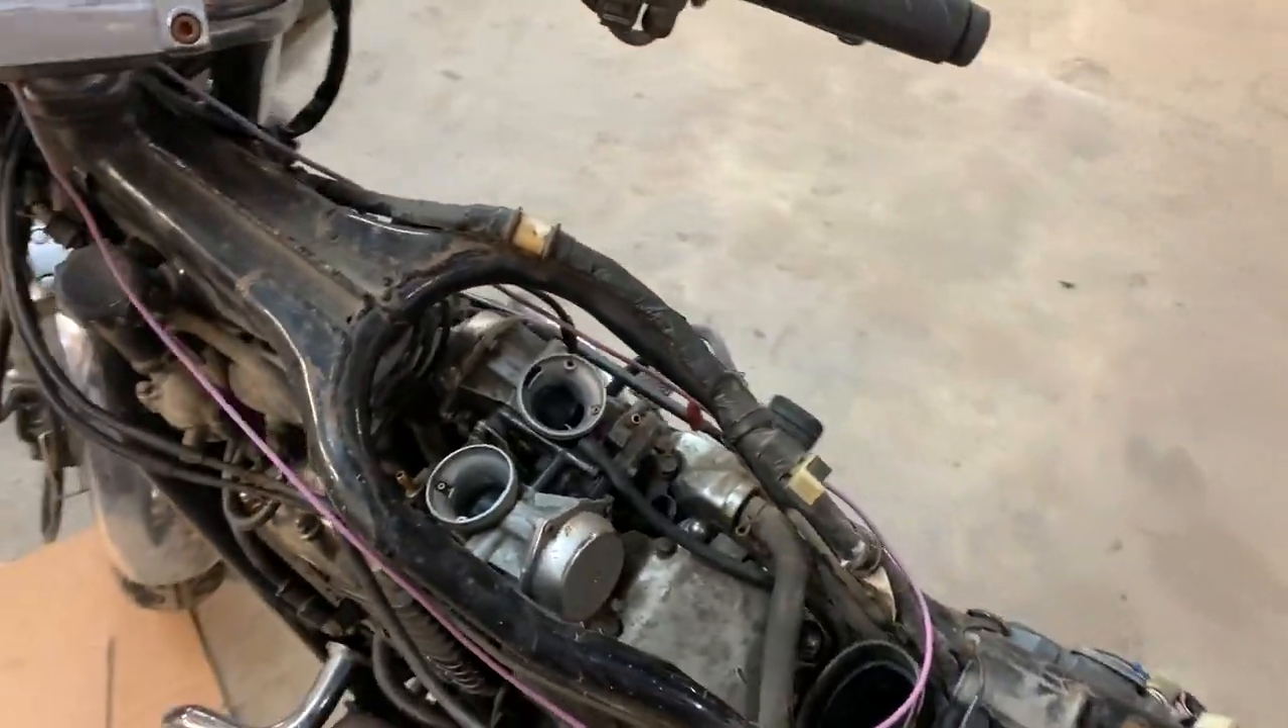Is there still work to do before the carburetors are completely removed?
Yes.